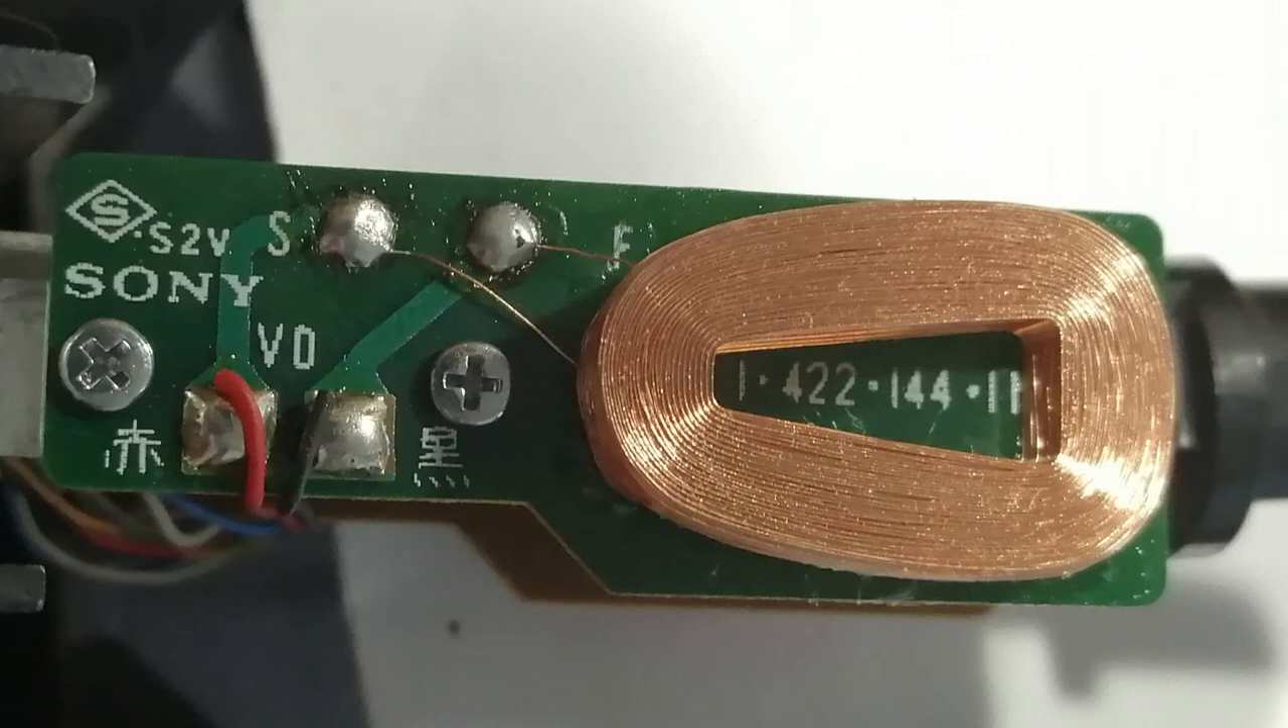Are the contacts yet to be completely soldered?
No.